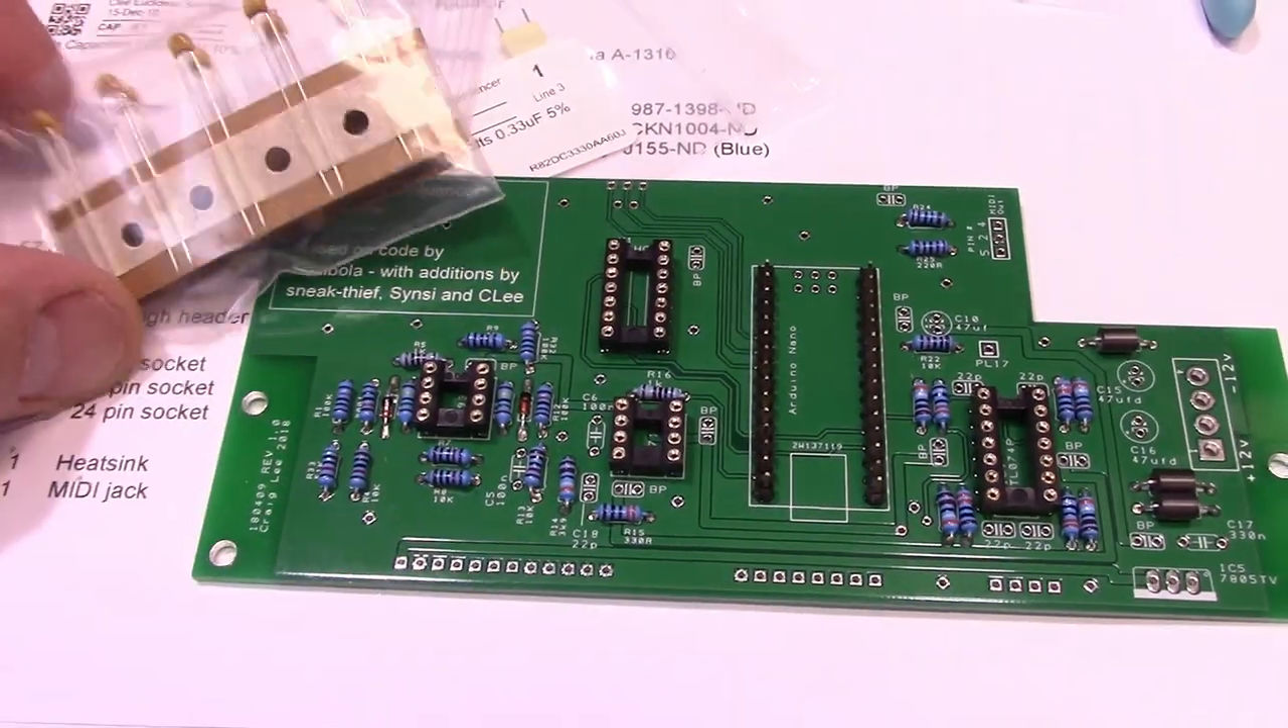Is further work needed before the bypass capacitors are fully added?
Yes.